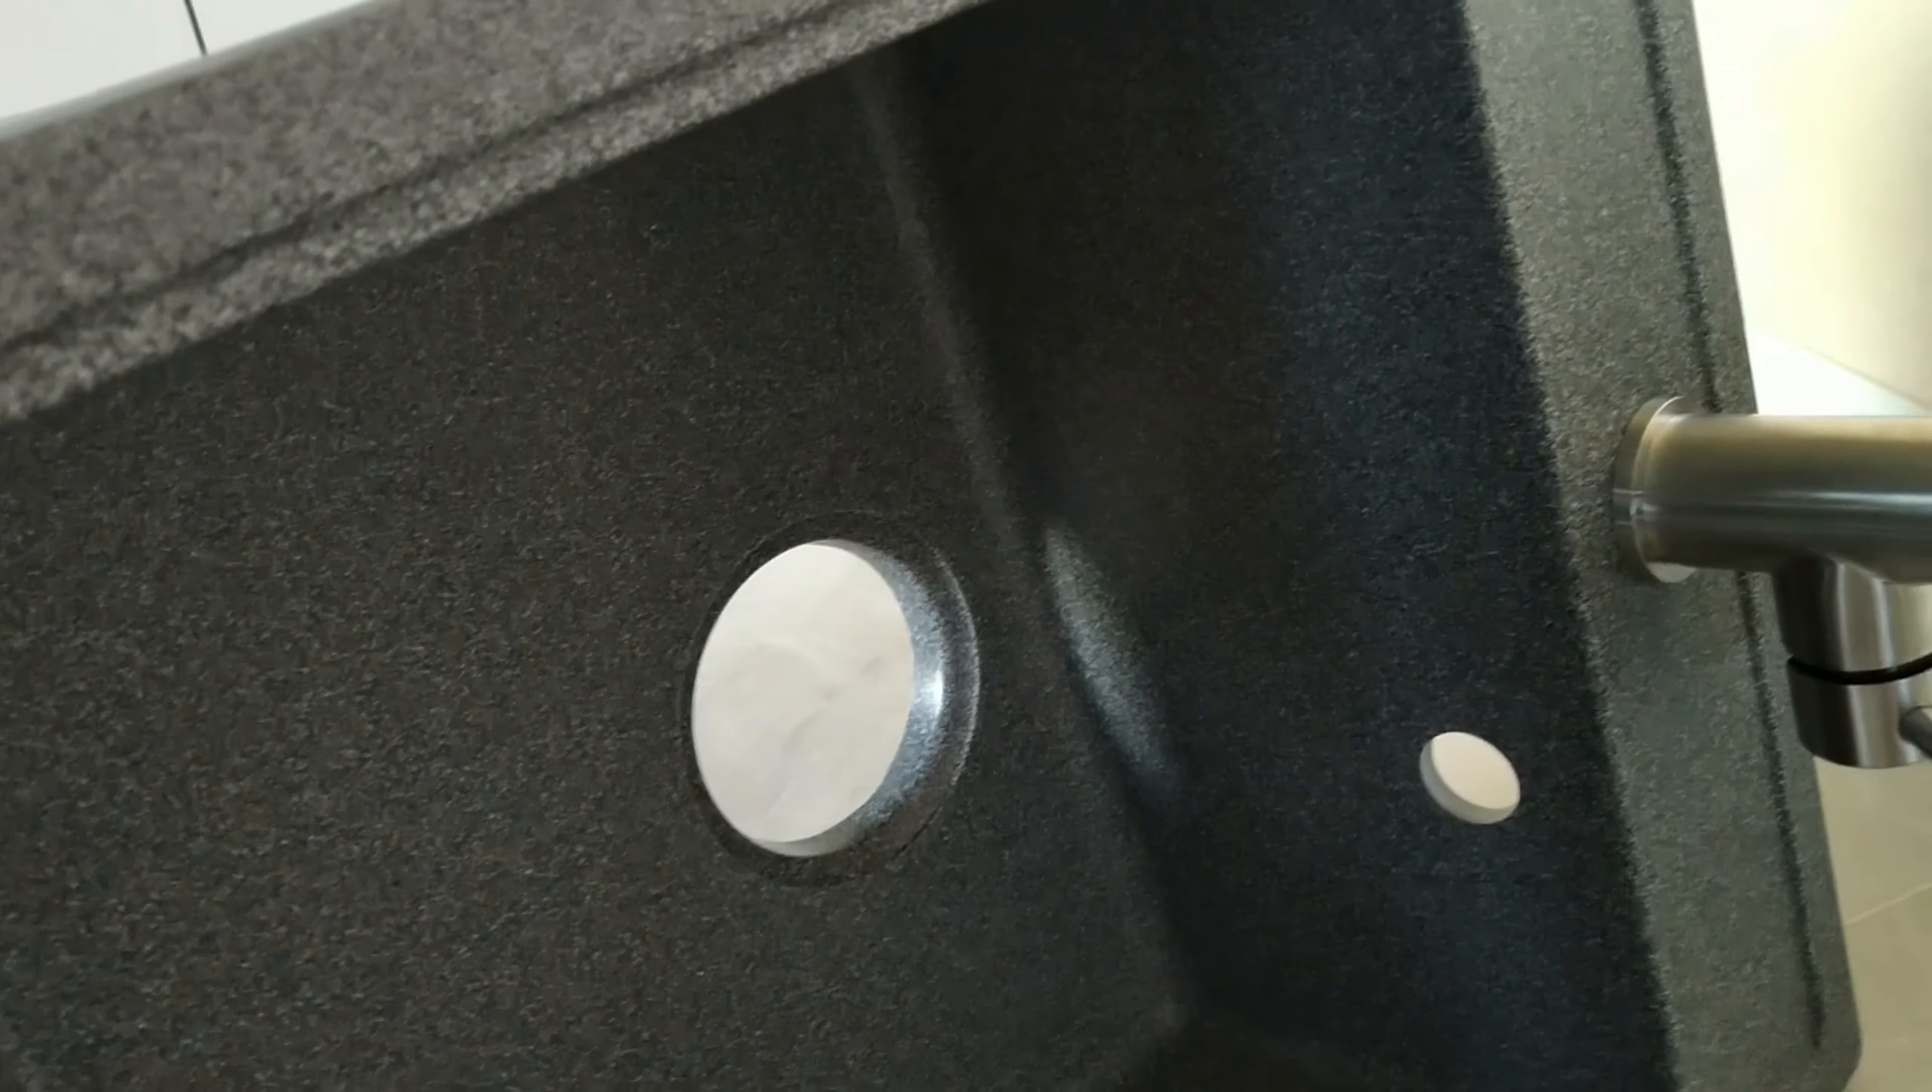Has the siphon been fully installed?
No.